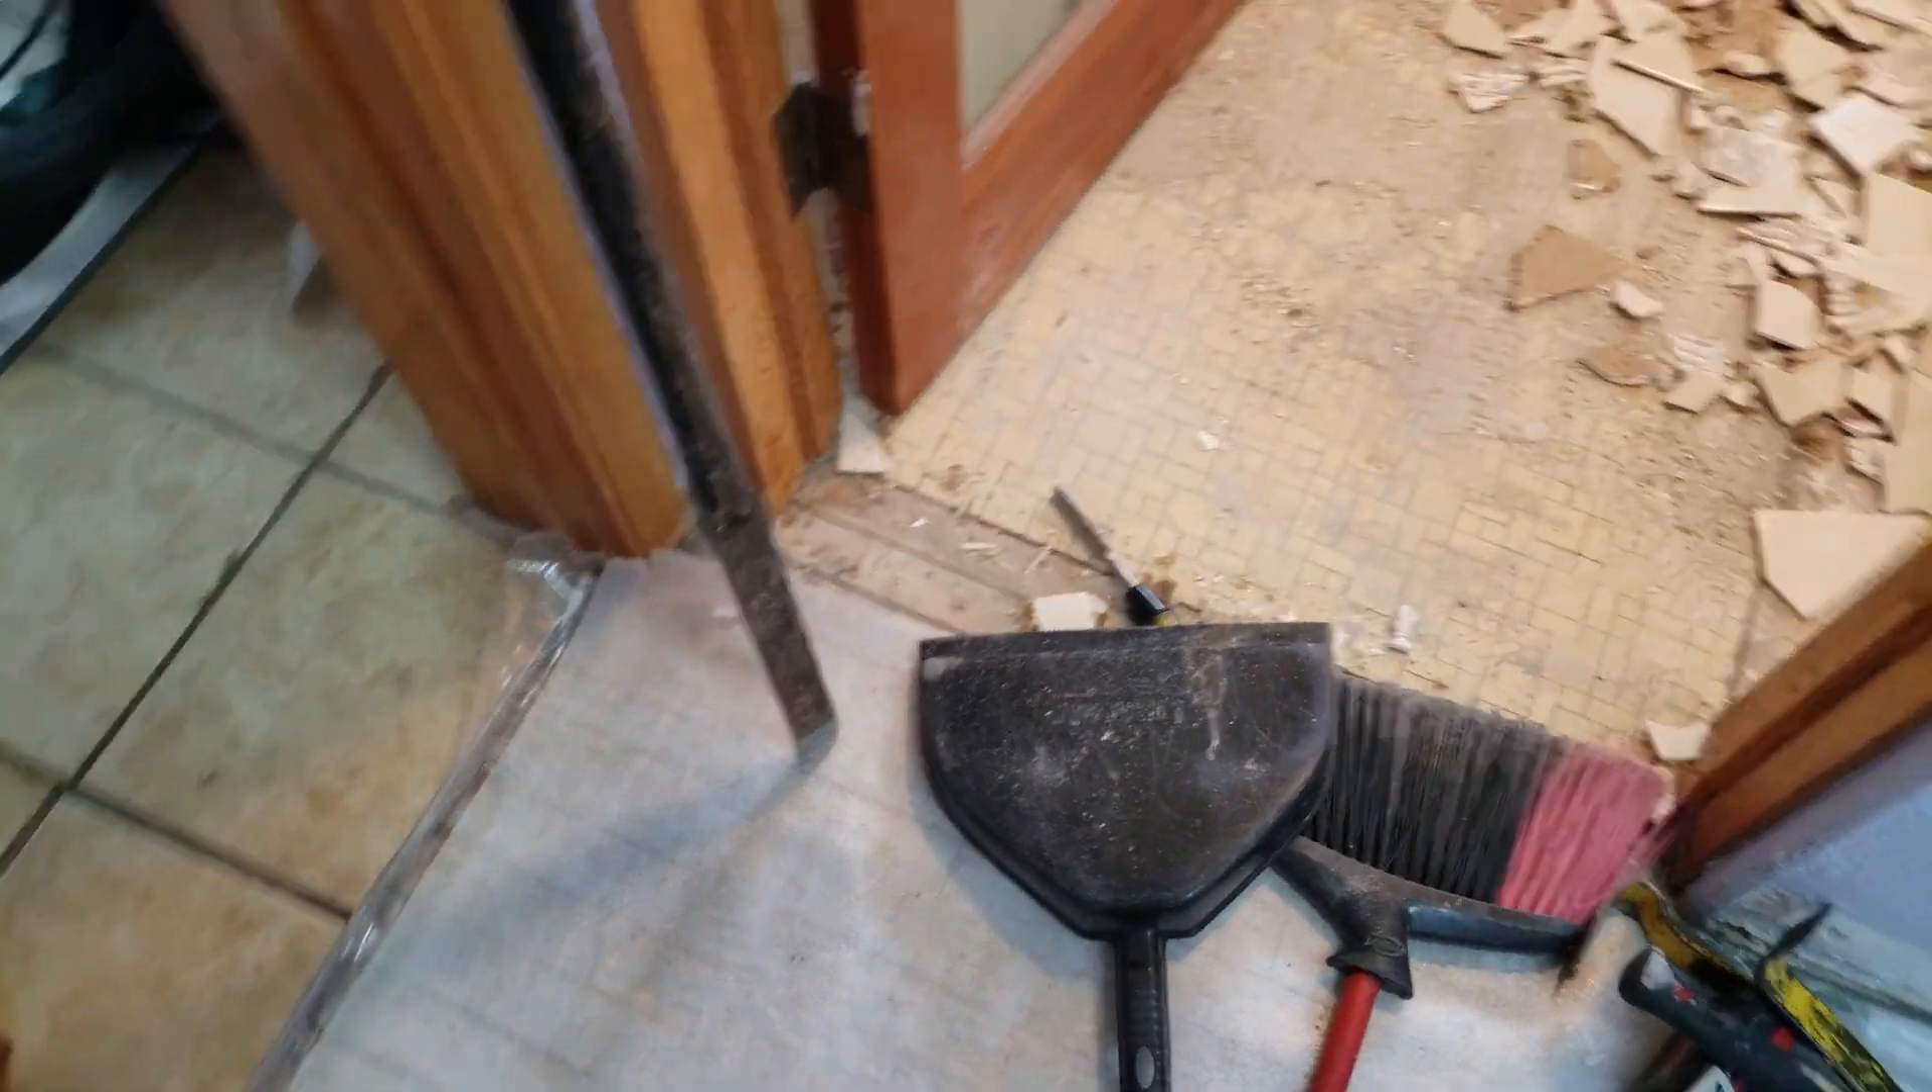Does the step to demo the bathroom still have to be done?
Yes.